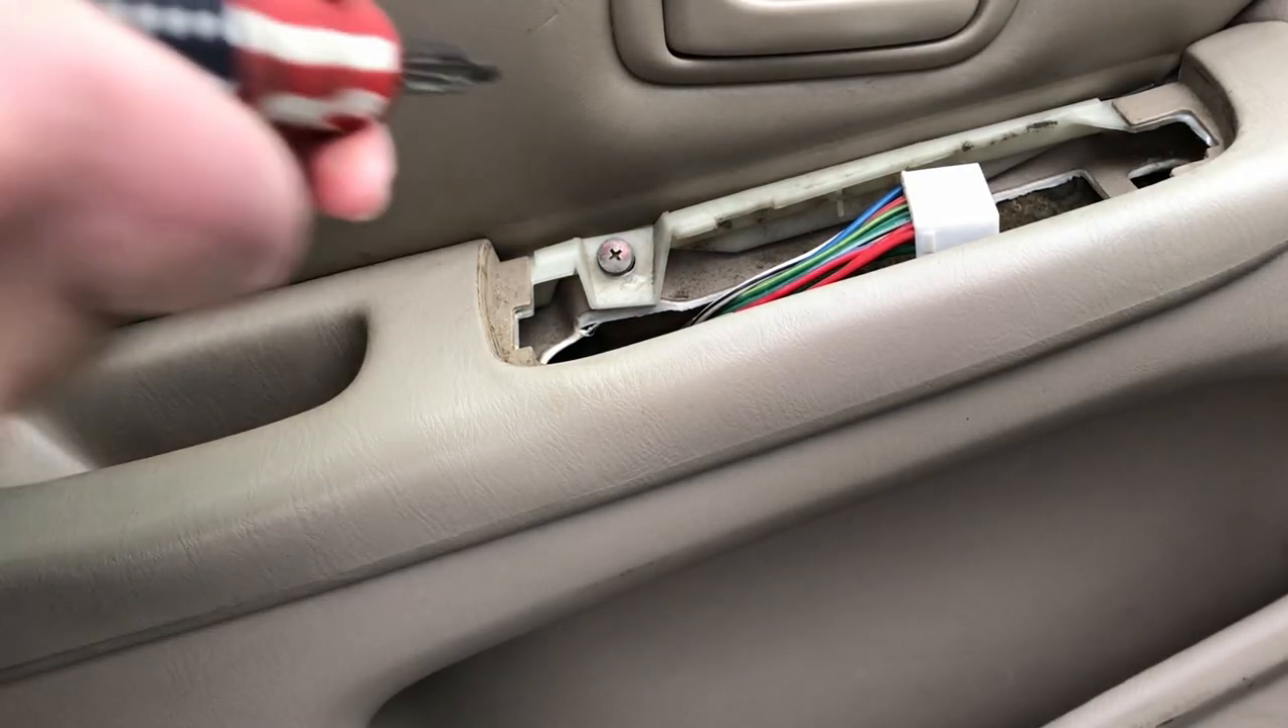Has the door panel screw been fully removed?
No.